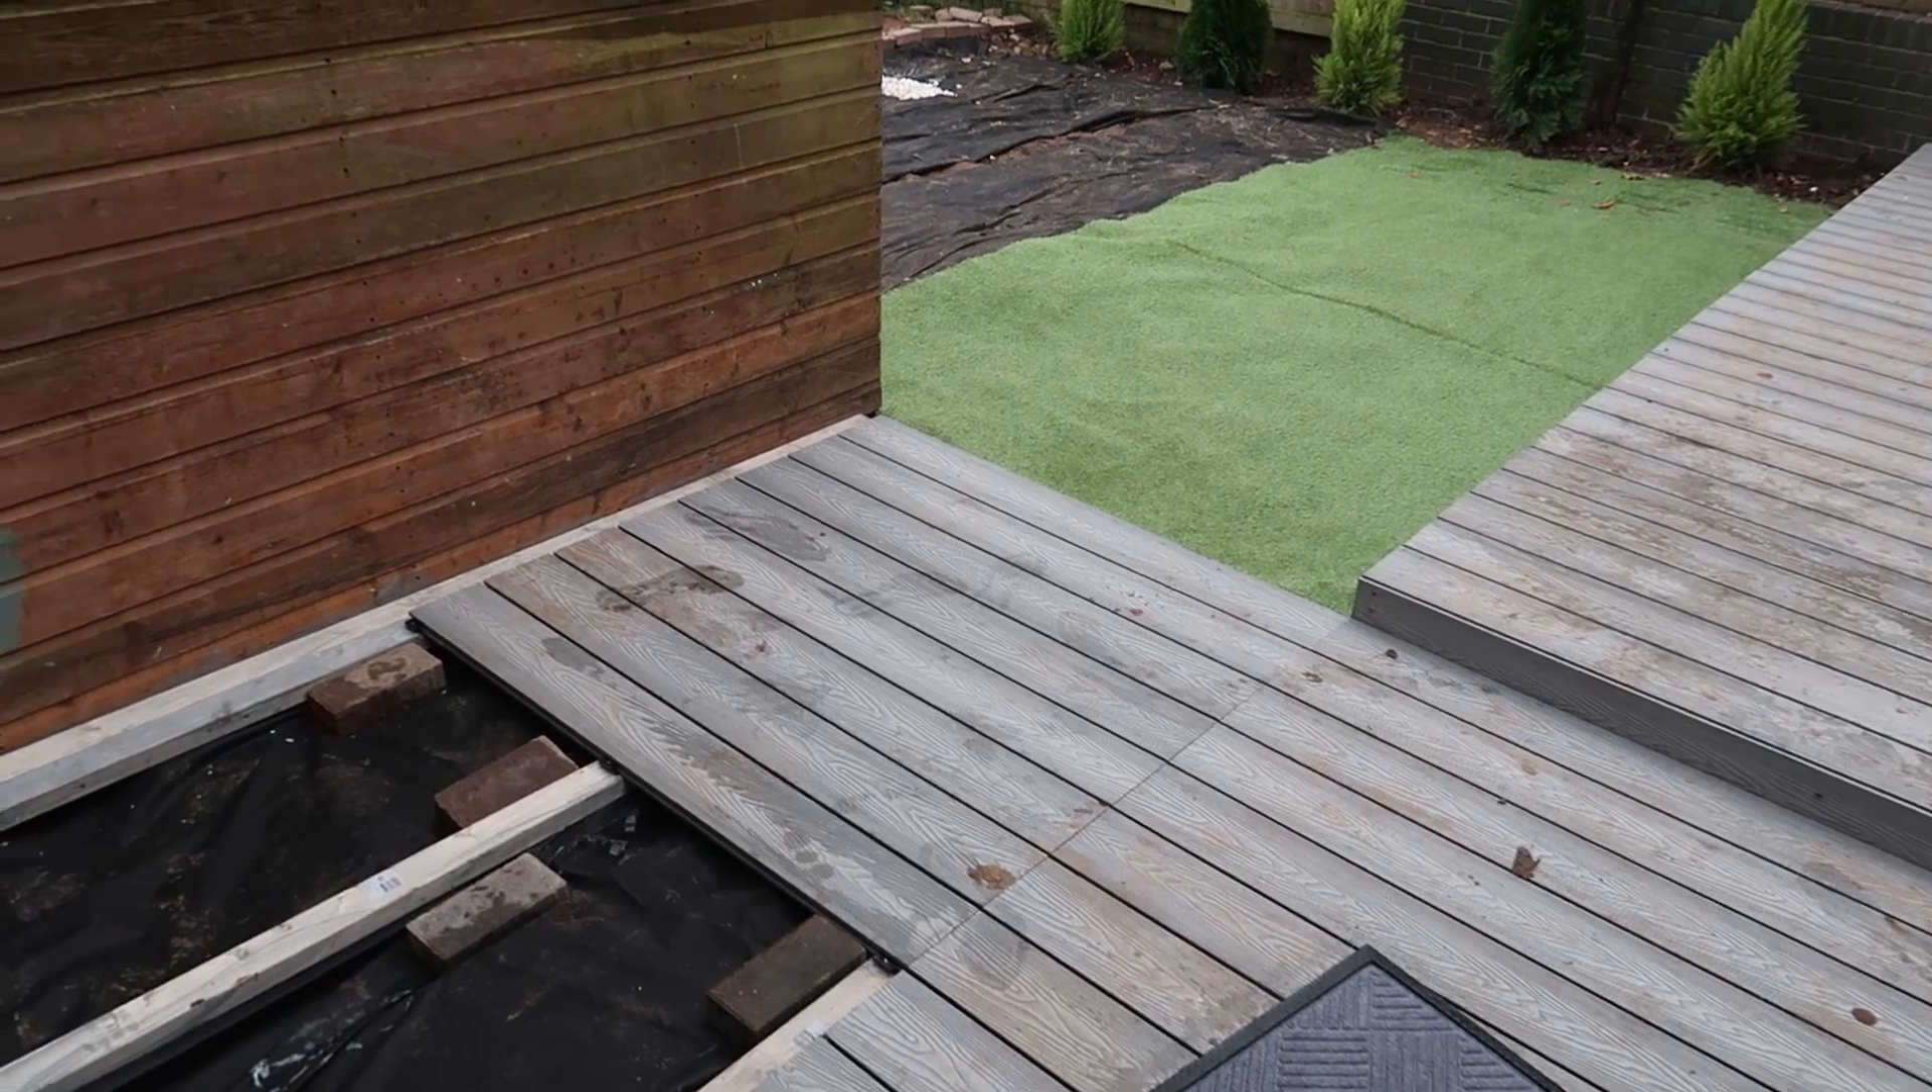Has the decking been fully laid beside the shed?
No.